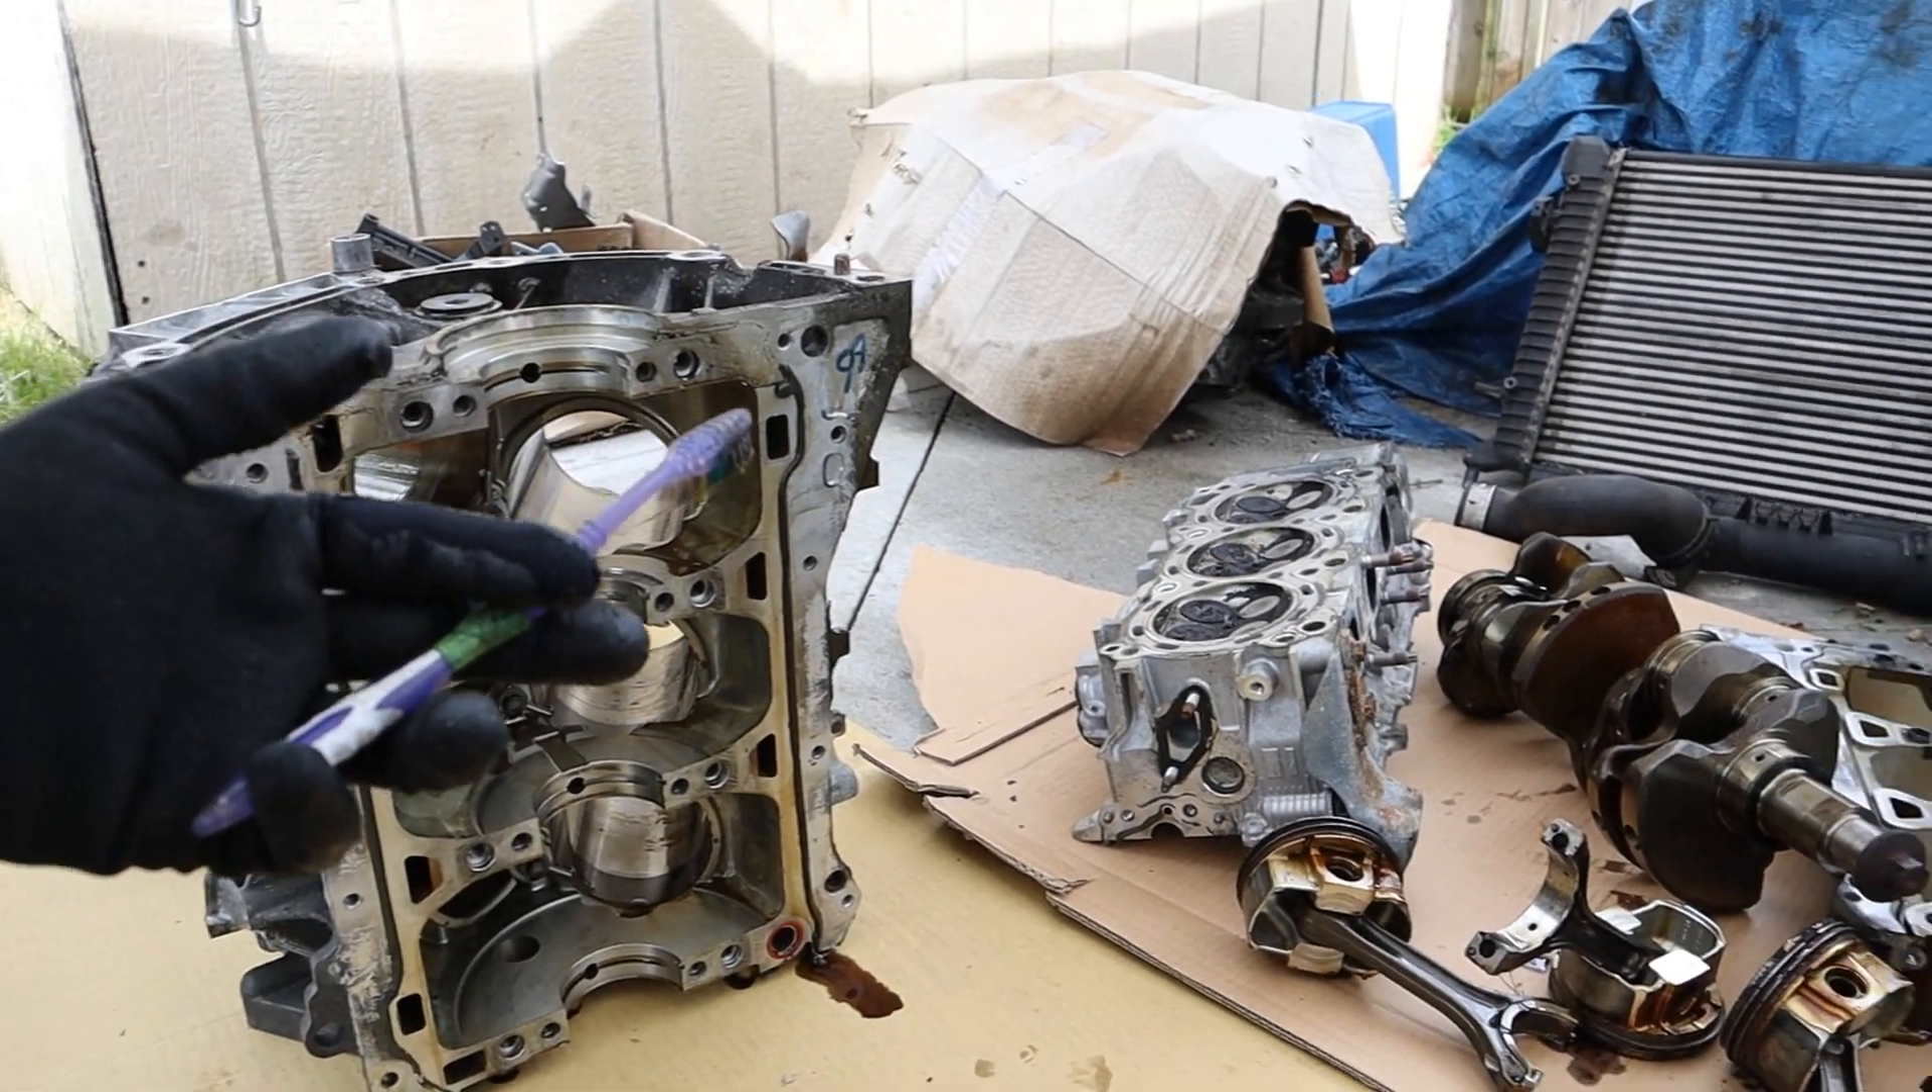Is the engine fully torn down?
Yes.